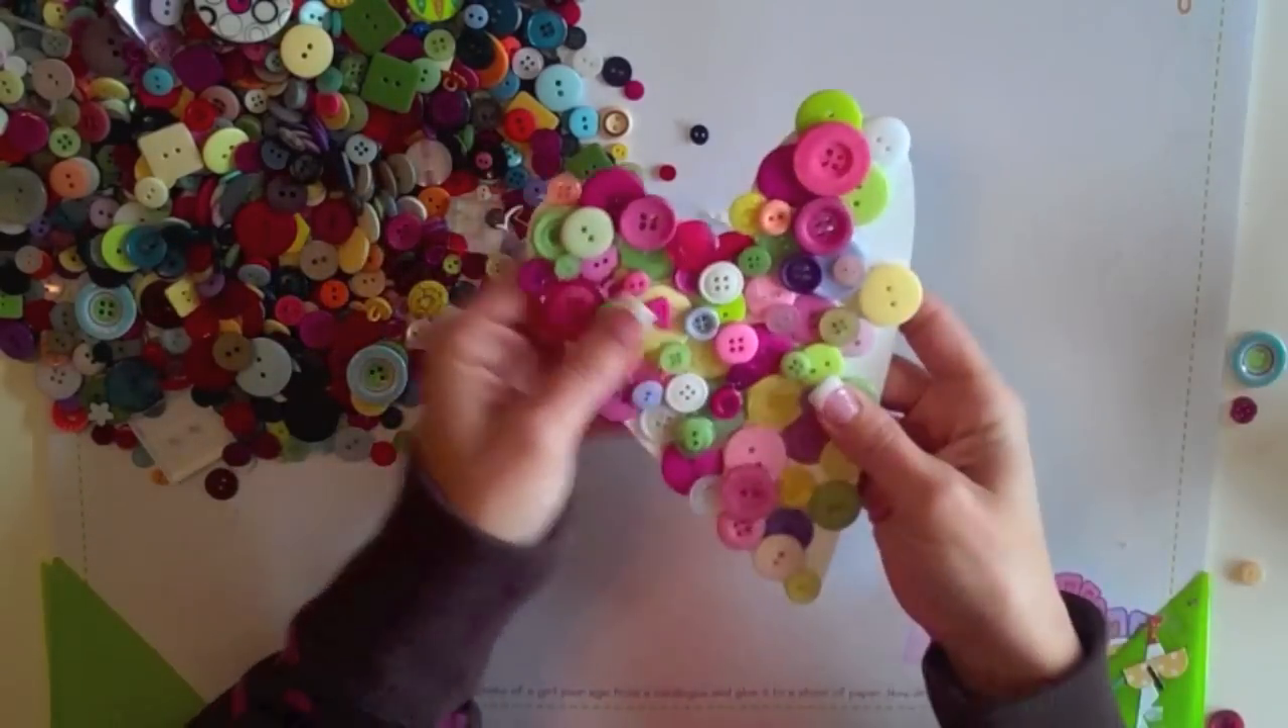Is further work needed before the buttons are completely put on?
Yes.